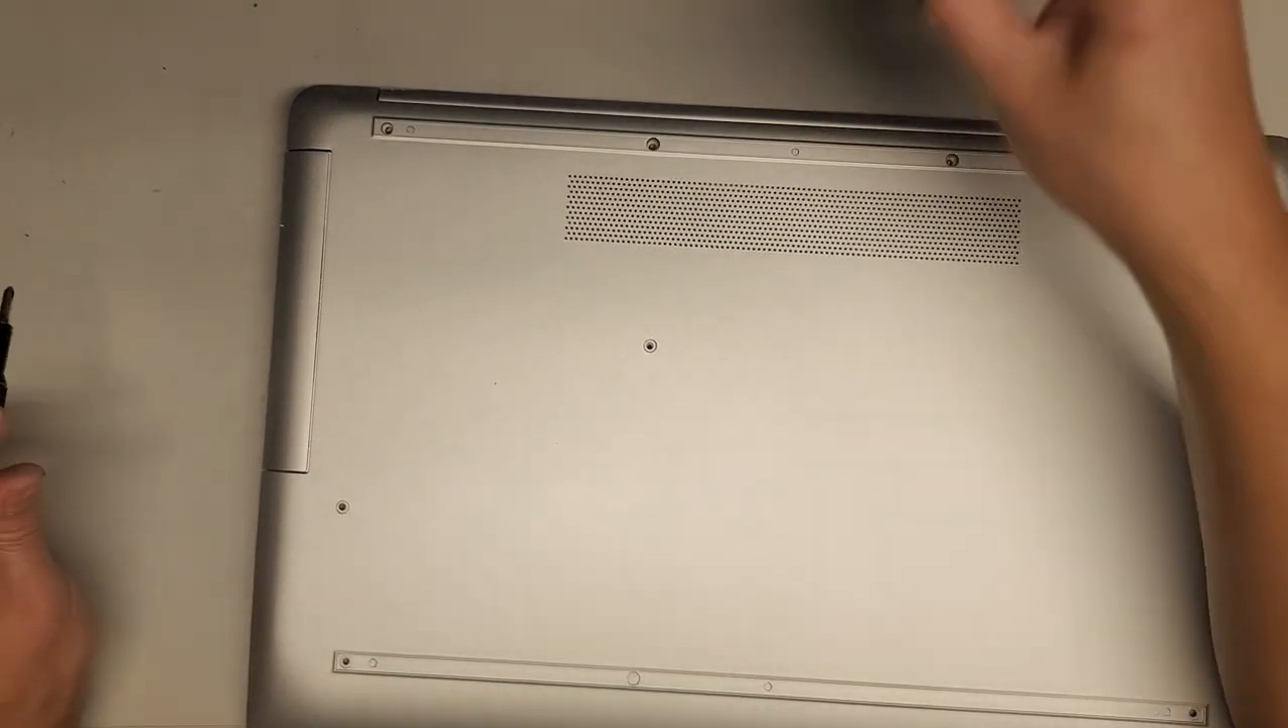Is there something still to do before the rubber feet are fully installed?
Yes.